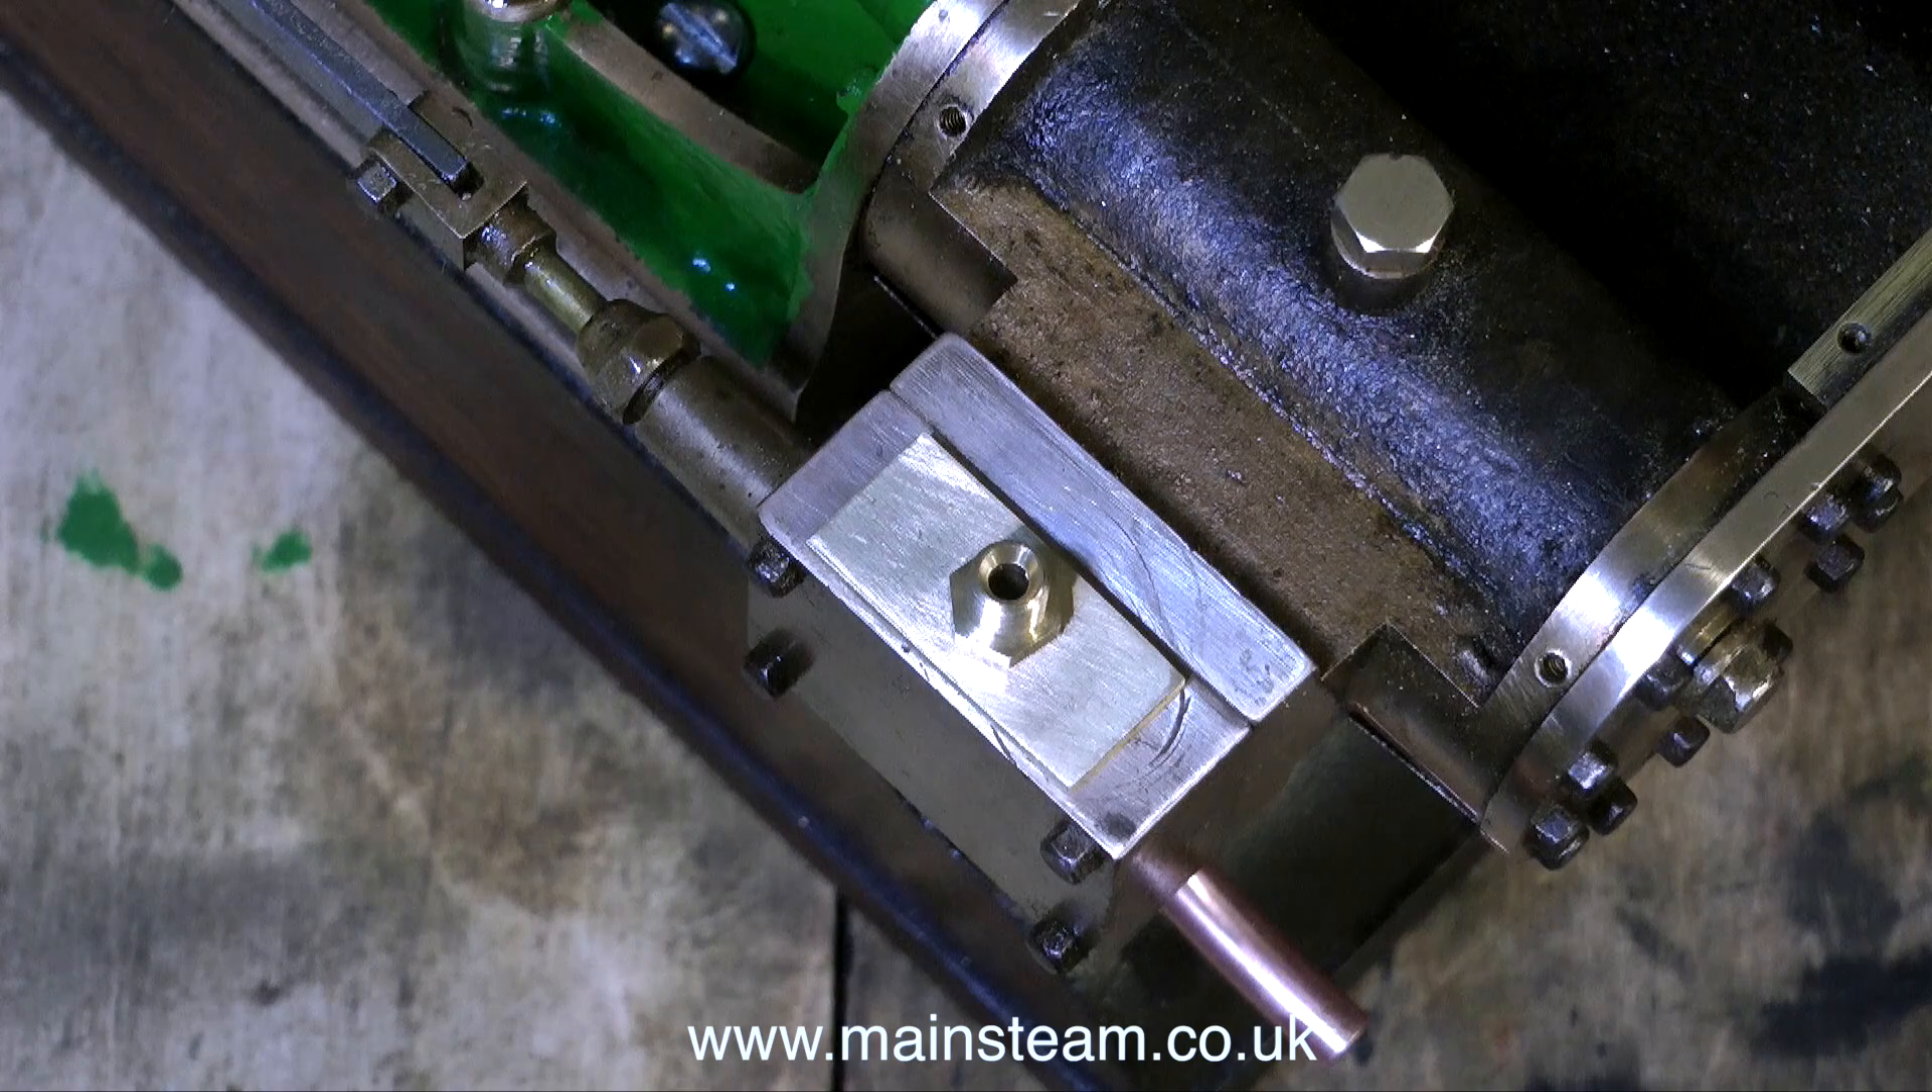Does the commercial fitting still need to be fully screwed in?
No.